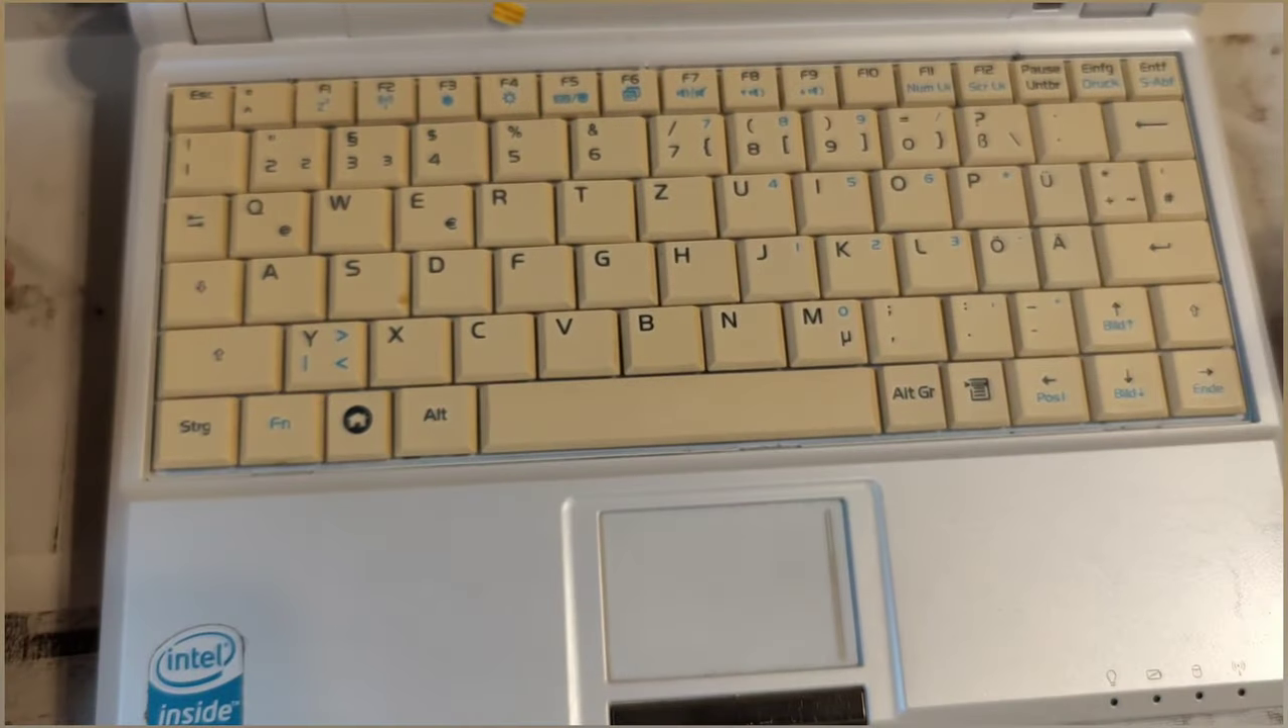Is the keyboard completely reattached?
Yes.